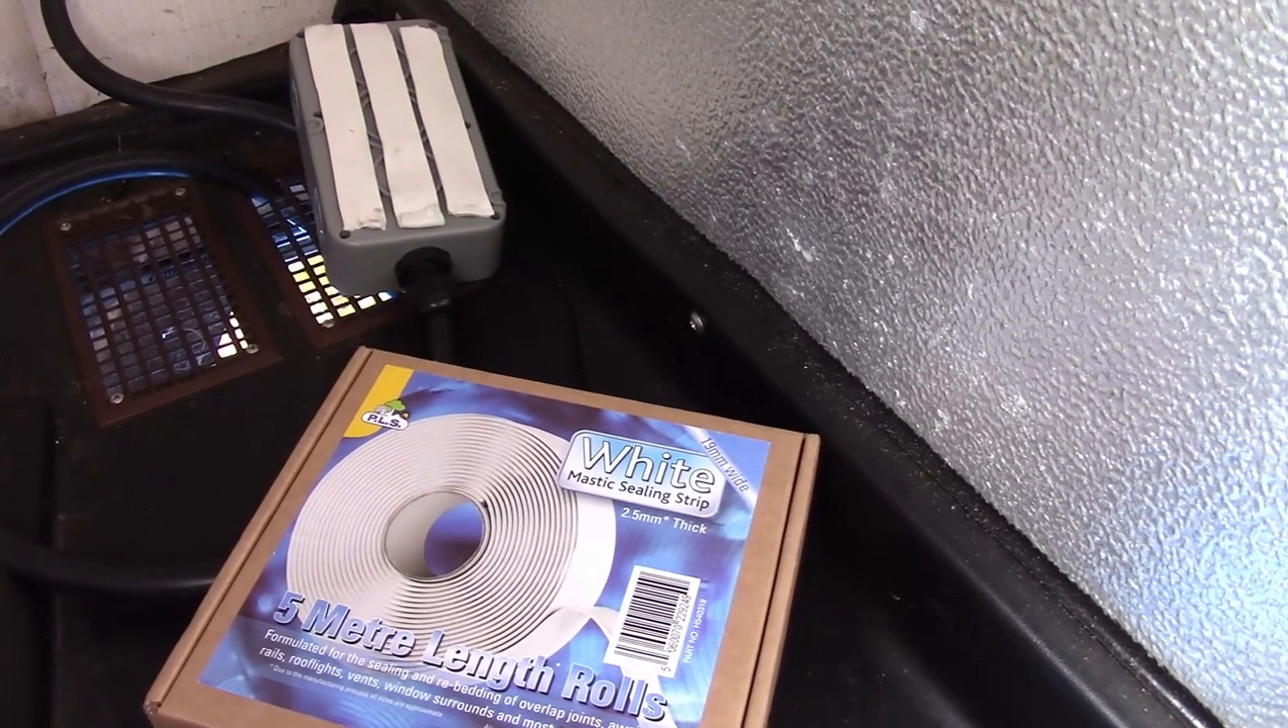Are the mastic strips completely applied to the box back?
Yes.